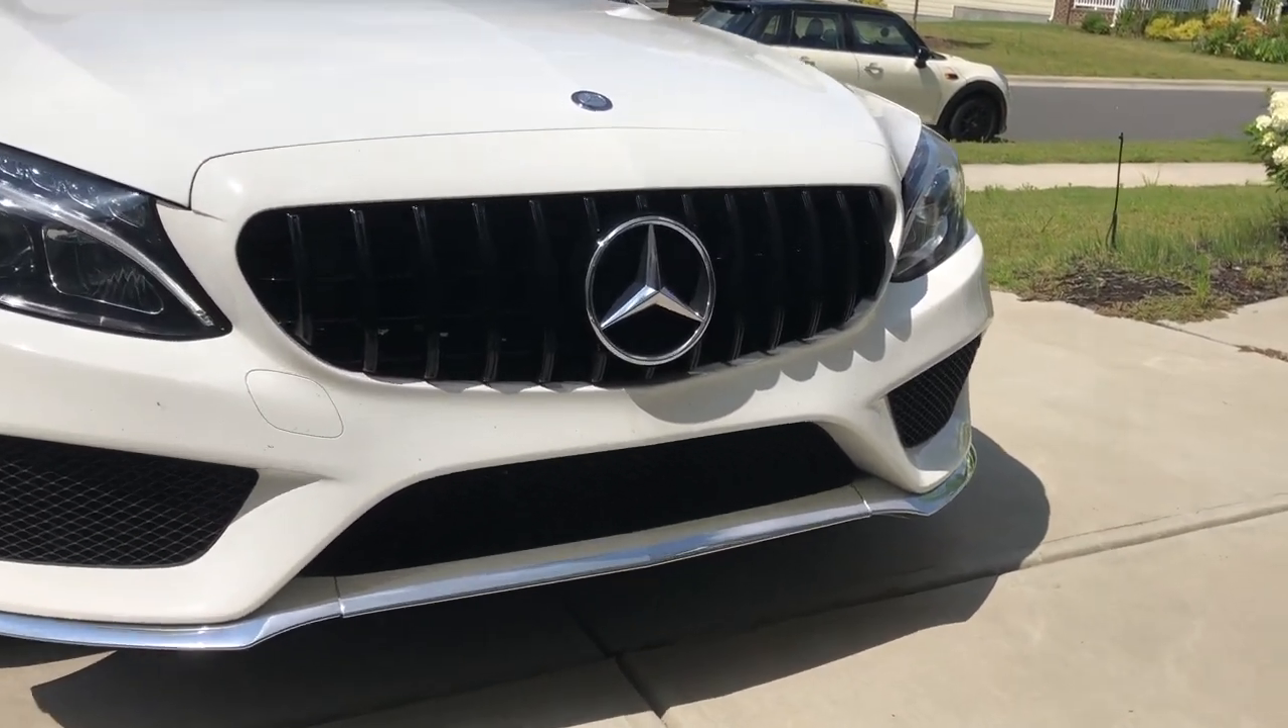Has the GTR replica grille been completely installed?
Yes.